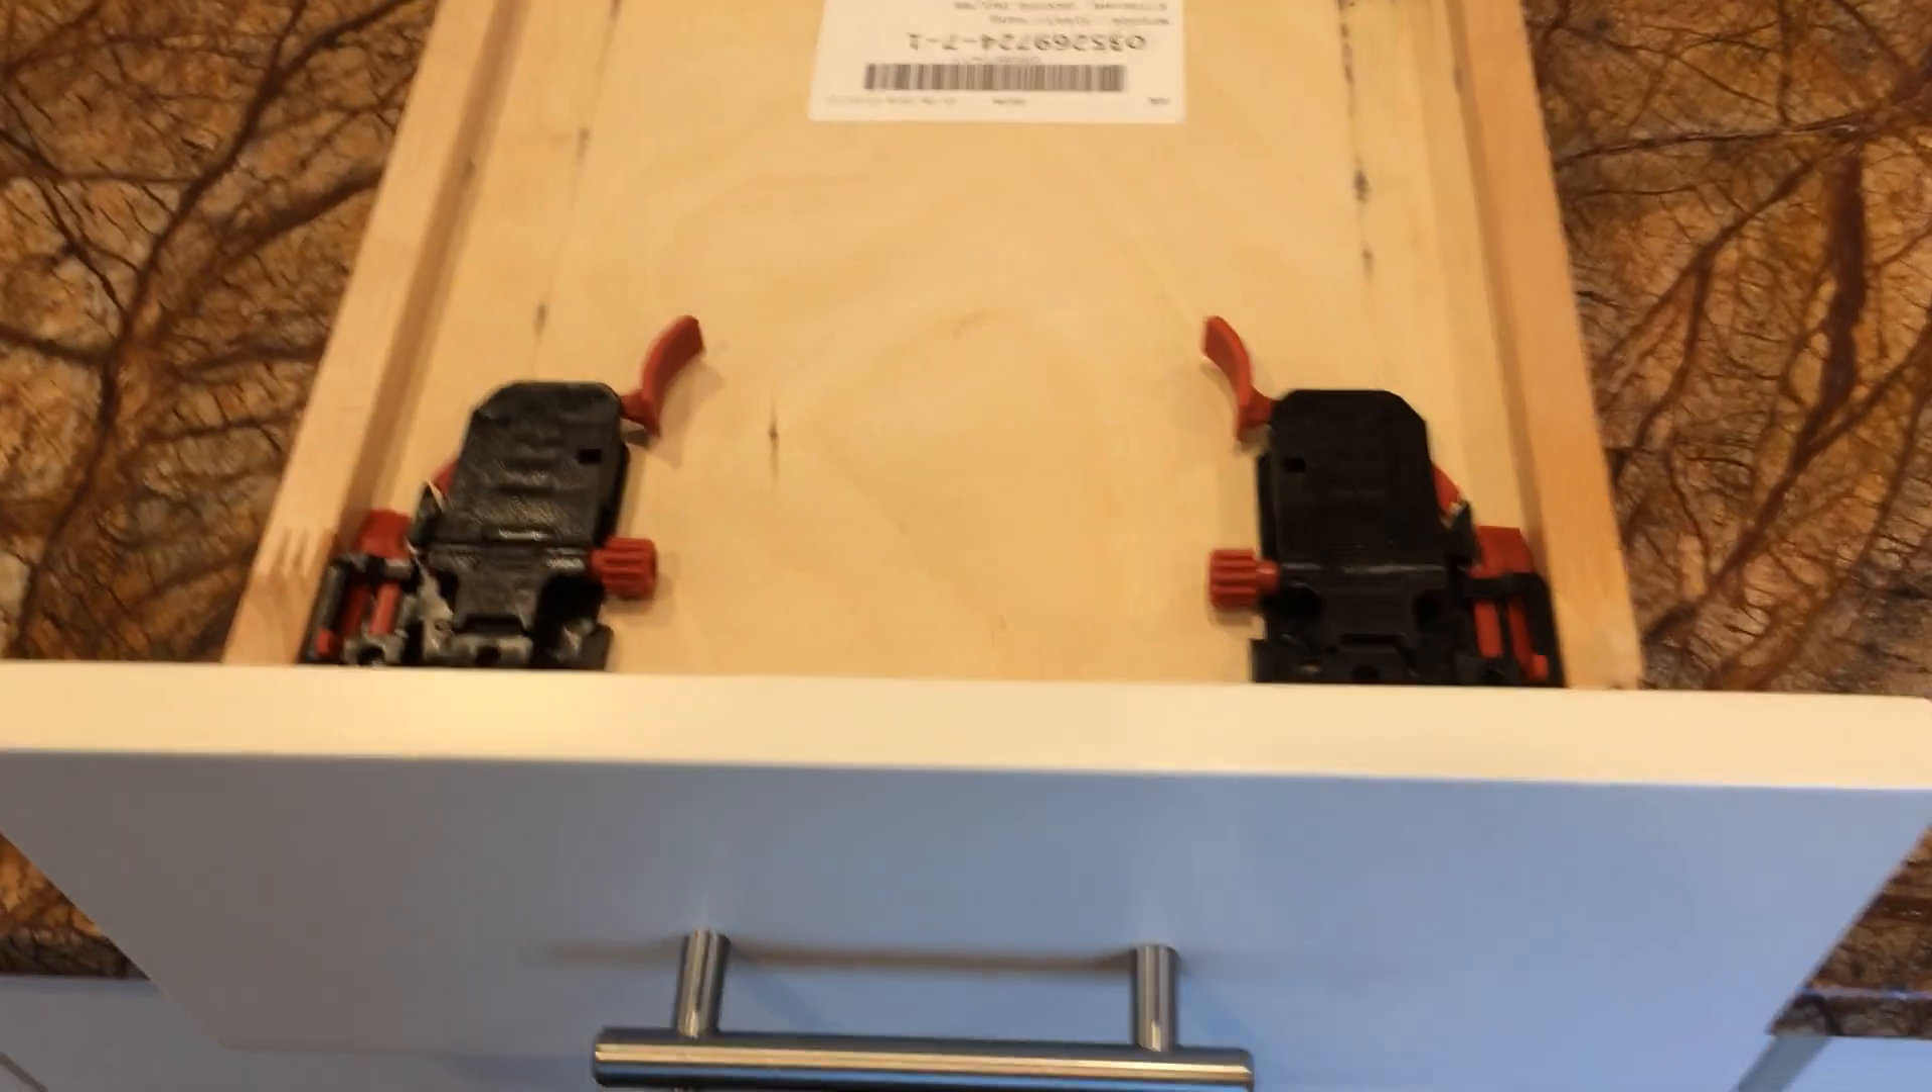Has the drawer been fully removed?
Yes.